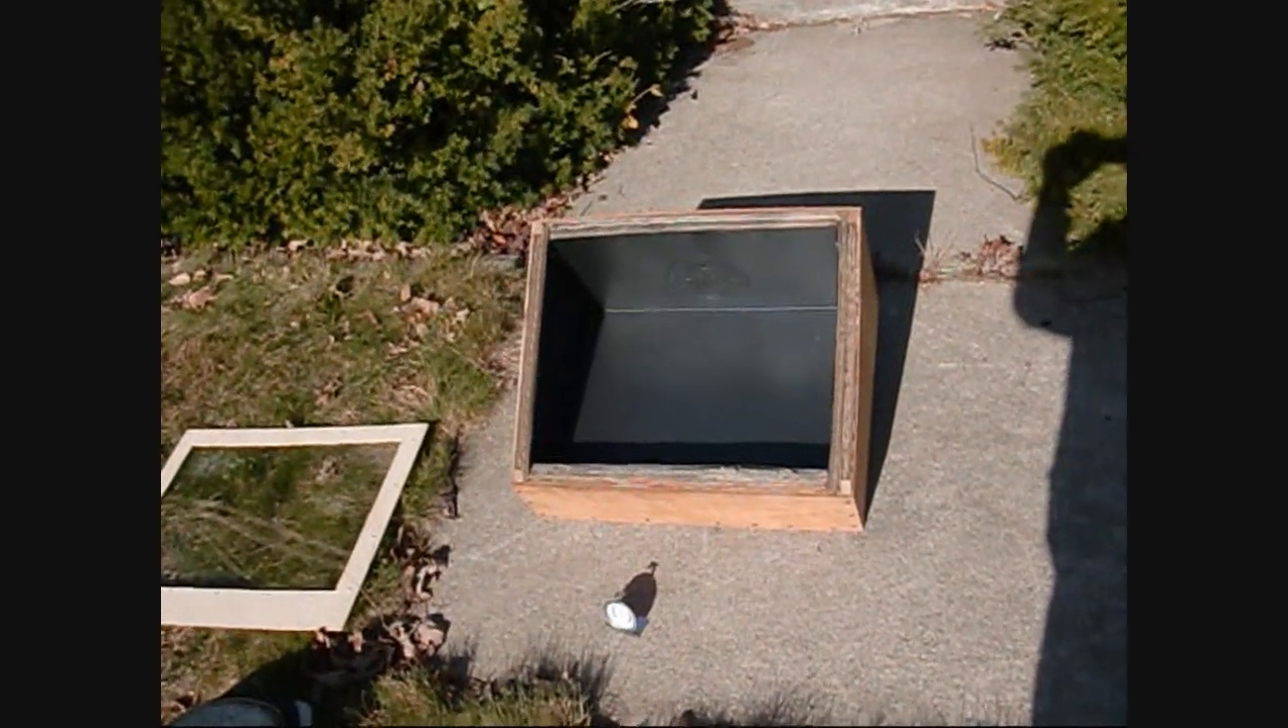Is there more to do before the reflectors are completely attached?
Yes.